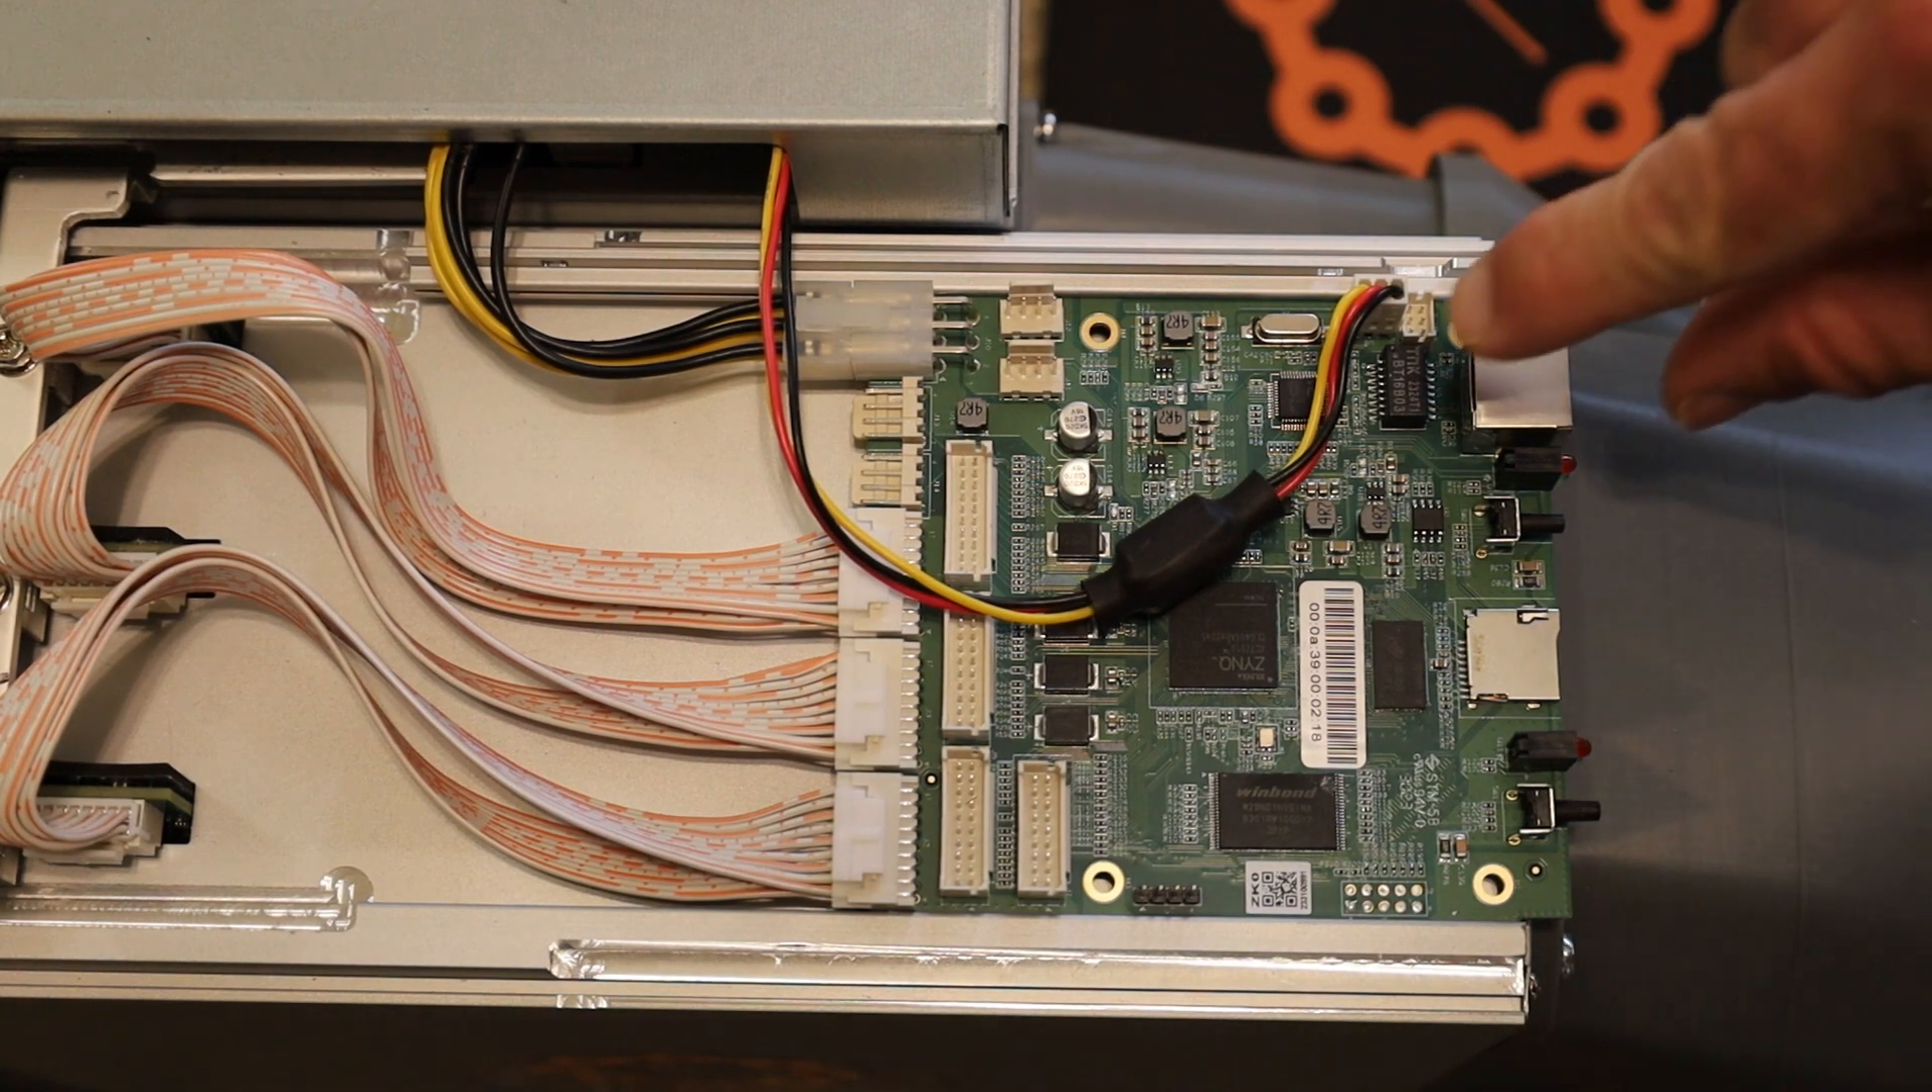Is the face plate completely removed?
Yes.